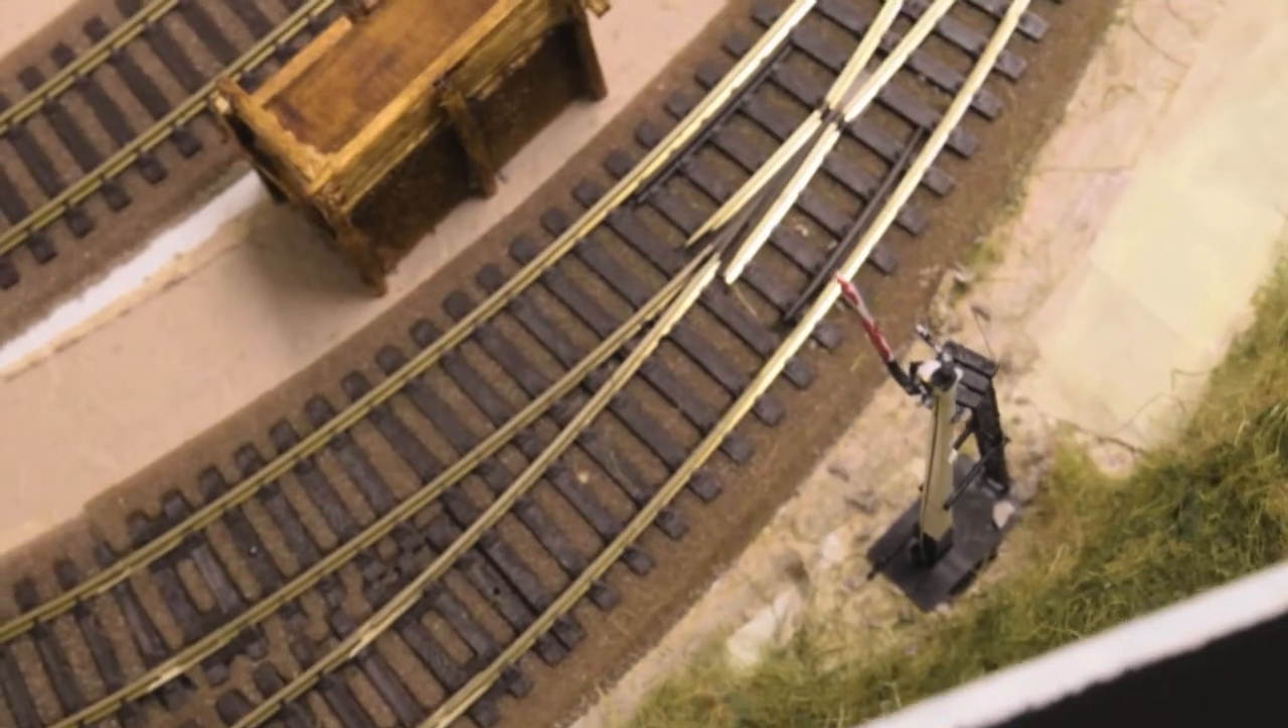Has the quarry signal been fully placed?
Yes.